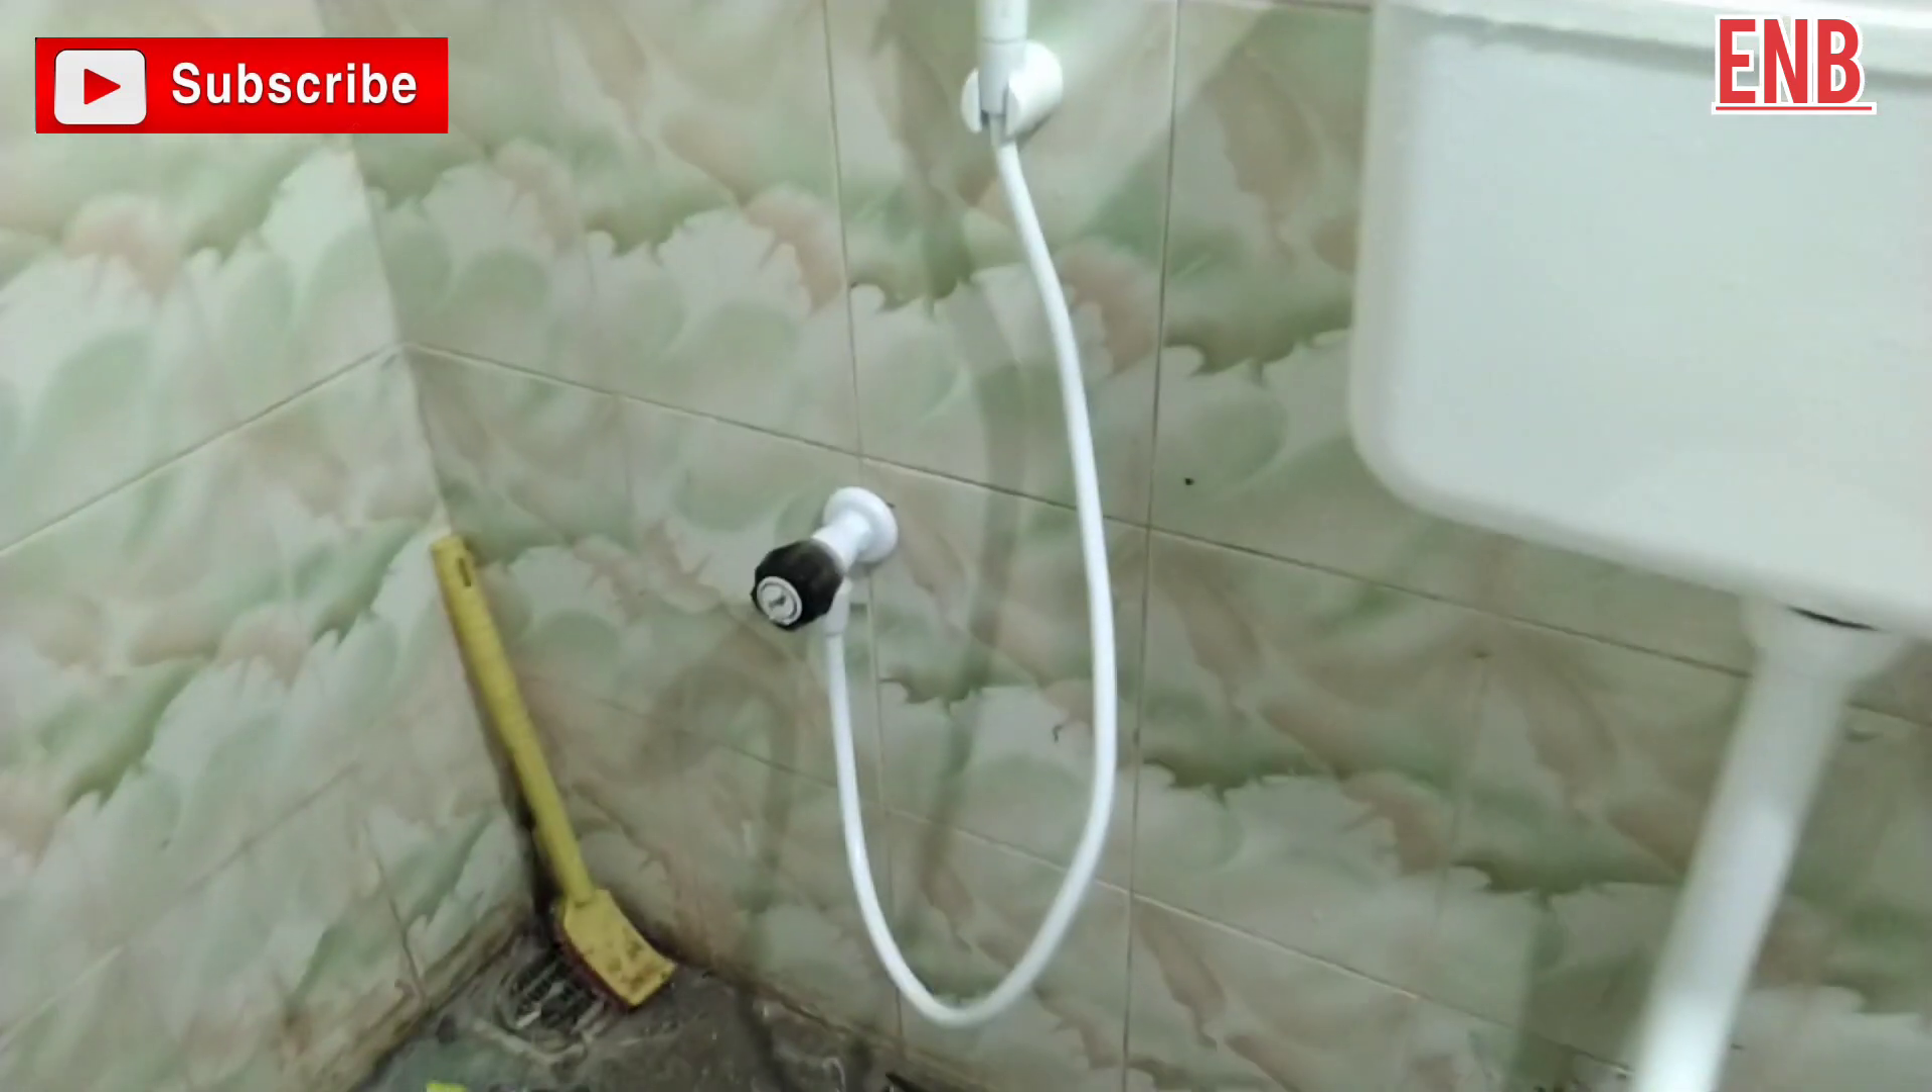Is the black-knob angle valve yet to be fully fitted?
No.